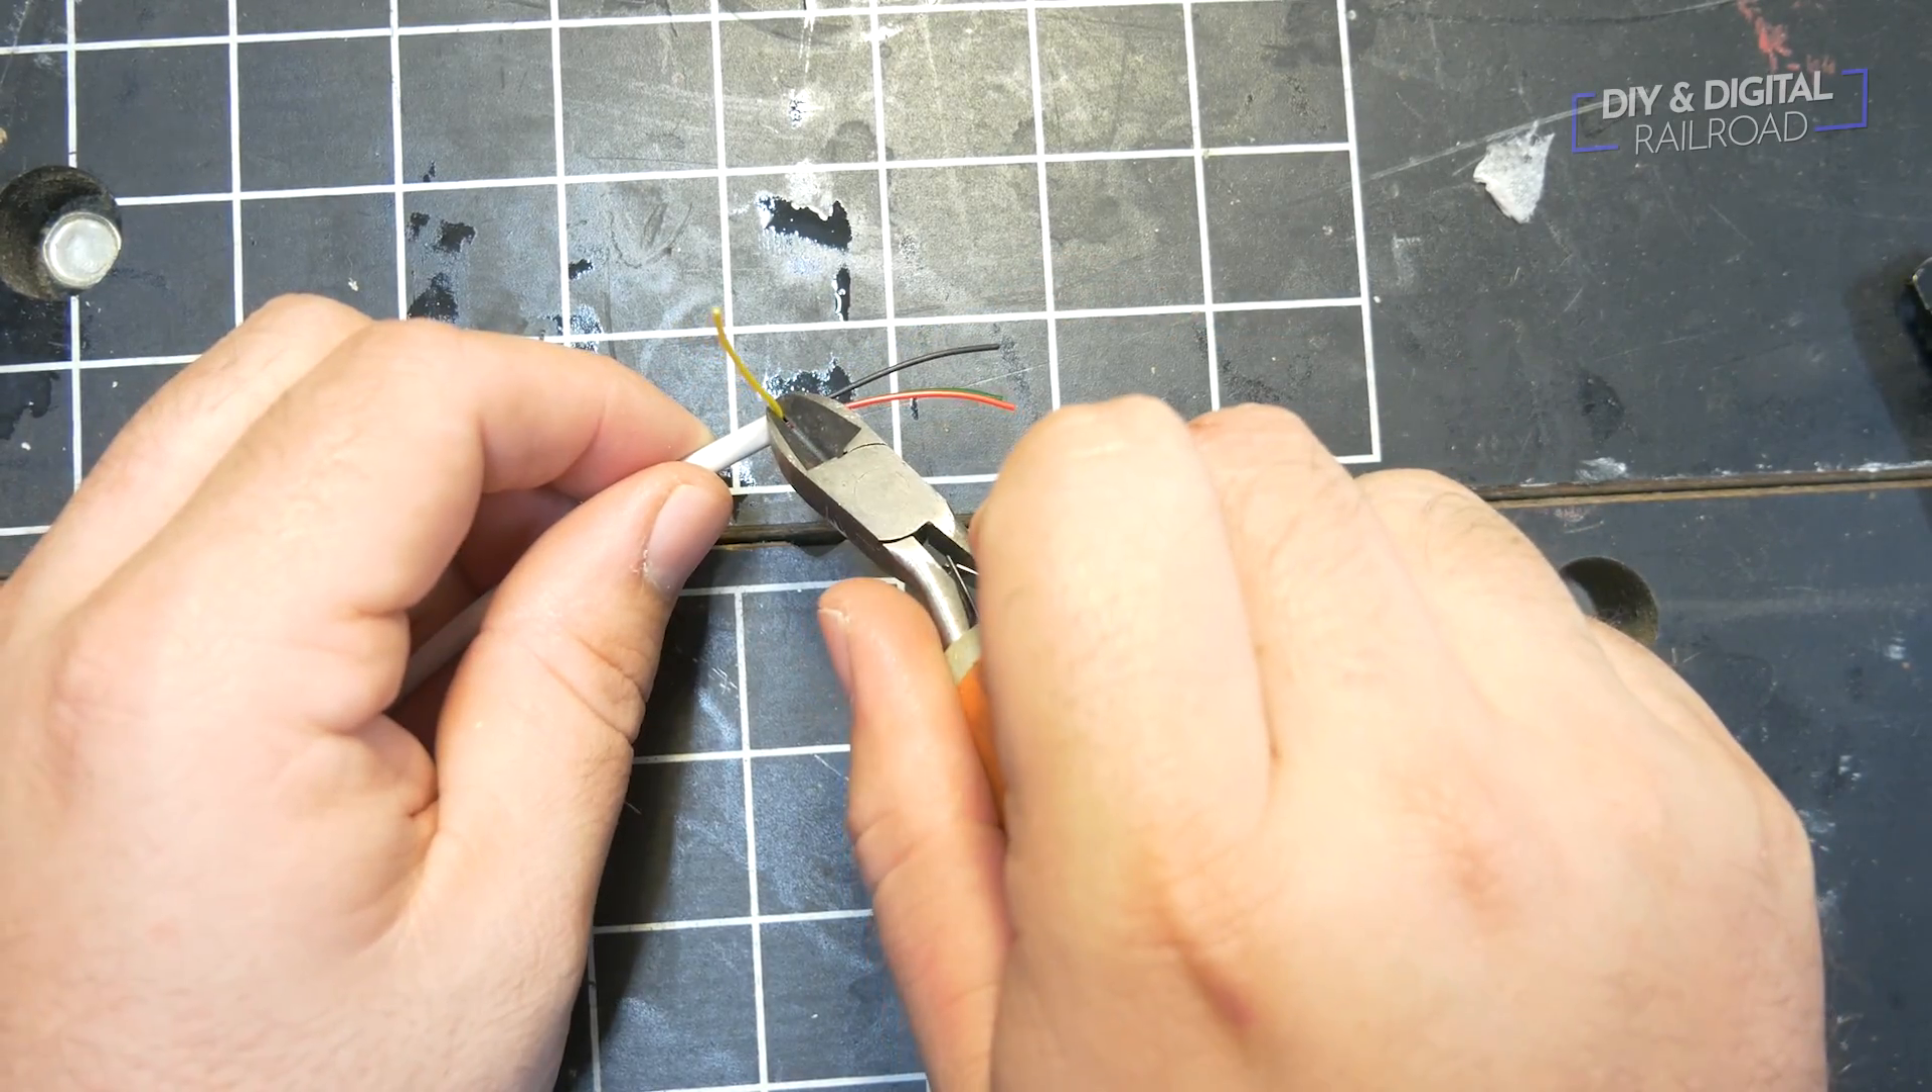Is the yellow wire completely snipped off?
No.